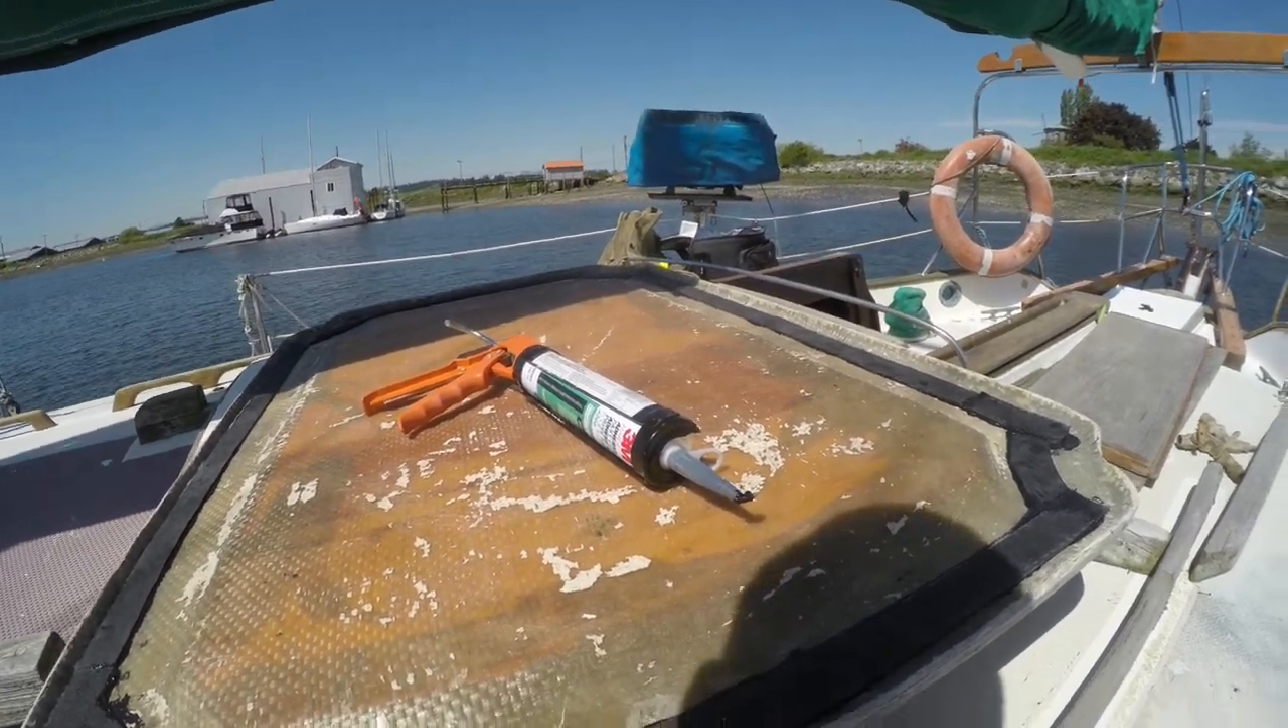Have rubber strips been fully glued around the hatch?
Yes.